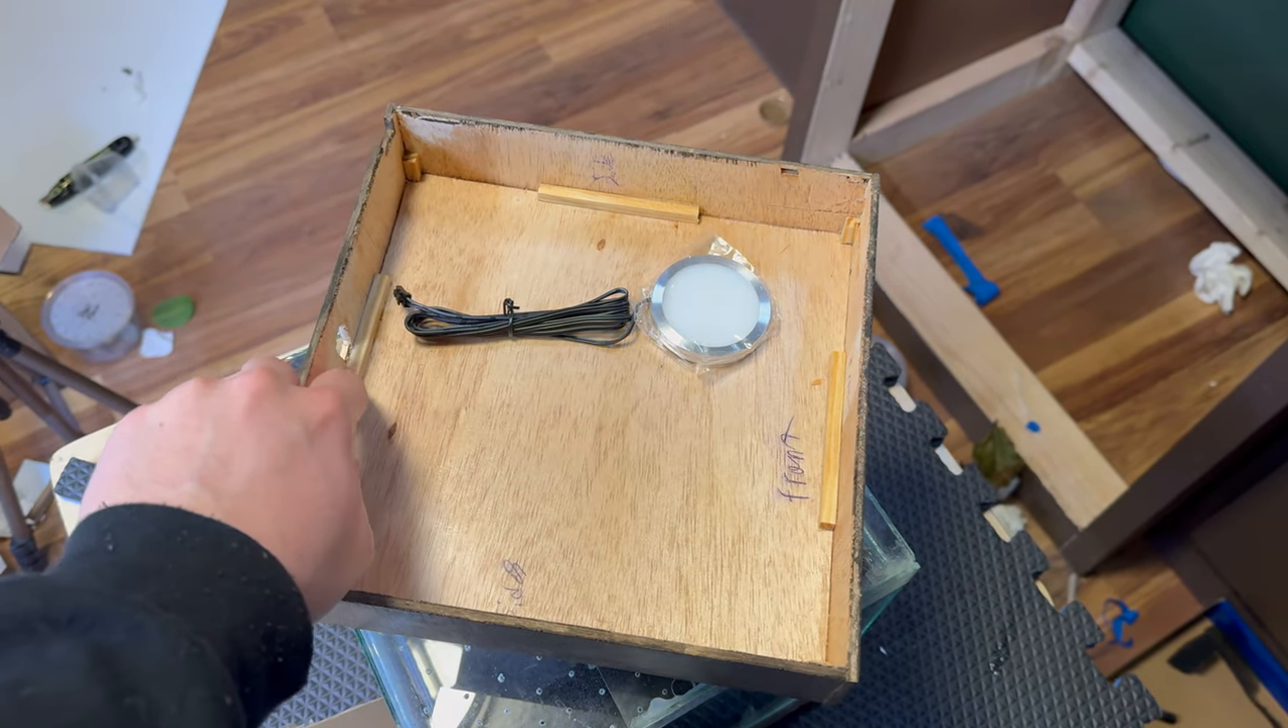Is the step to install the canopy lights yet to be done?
Yes.